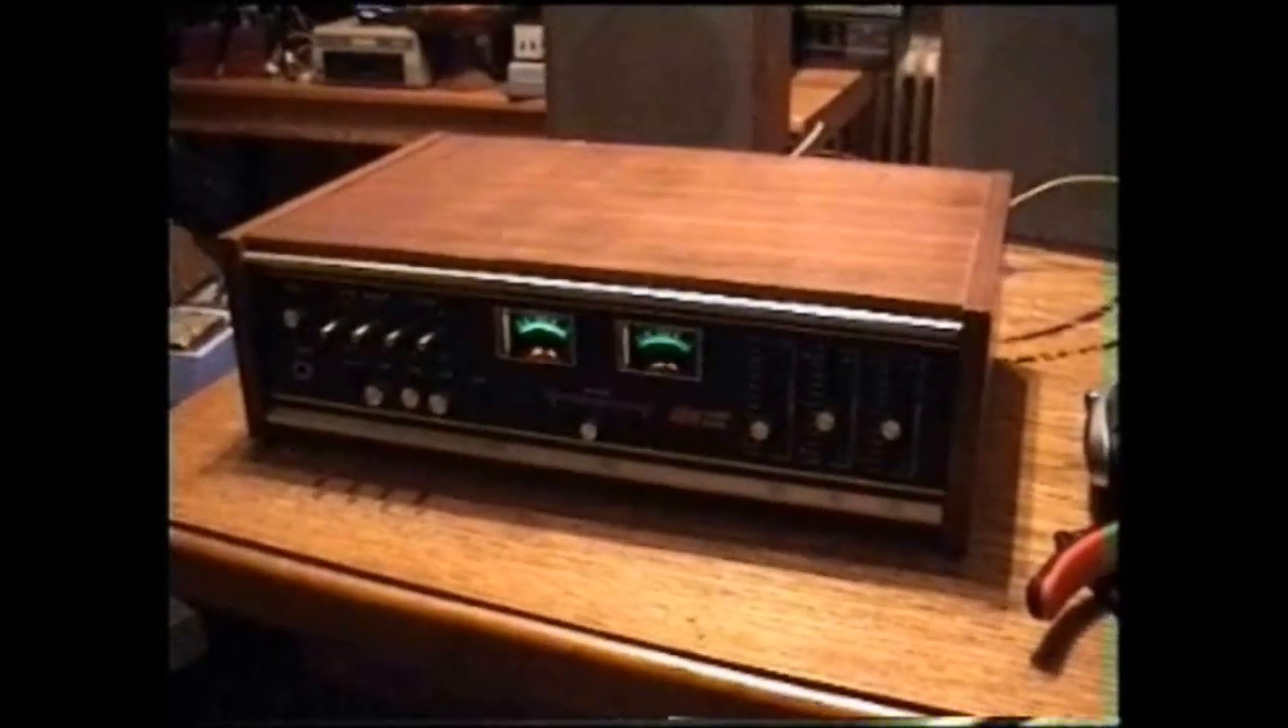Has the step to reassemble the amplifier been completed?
Yes.